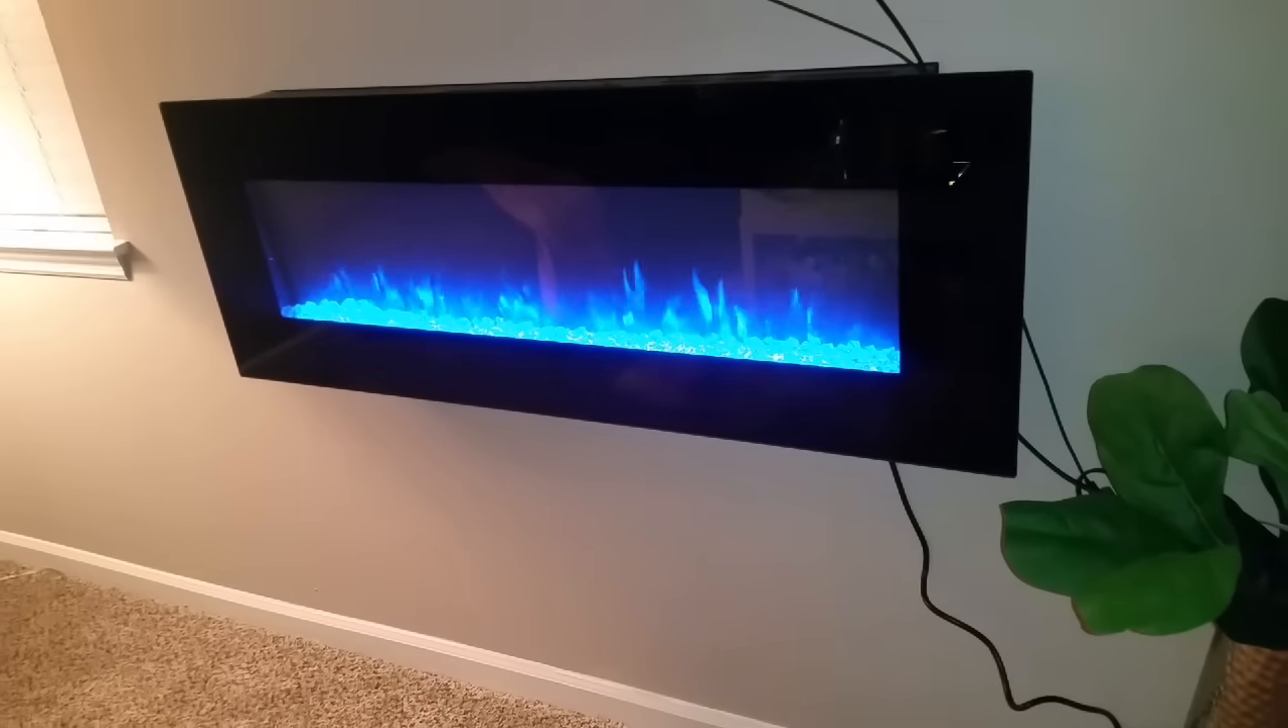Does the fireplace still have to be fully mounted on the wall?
No.